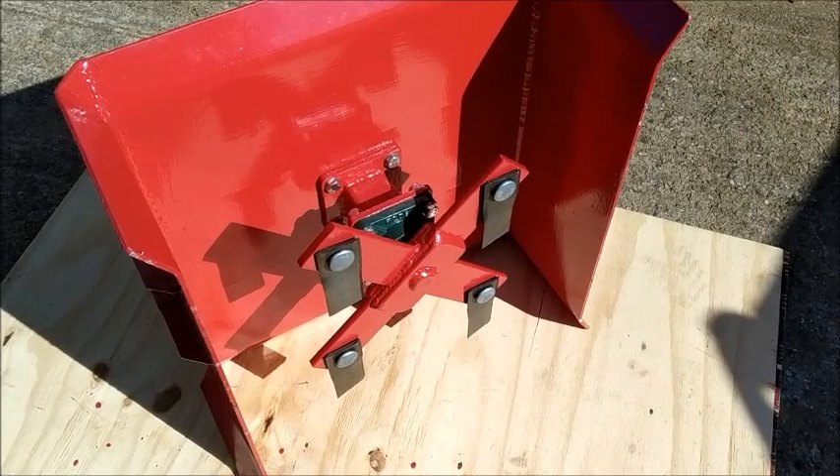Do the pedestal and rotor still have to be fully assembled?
No.